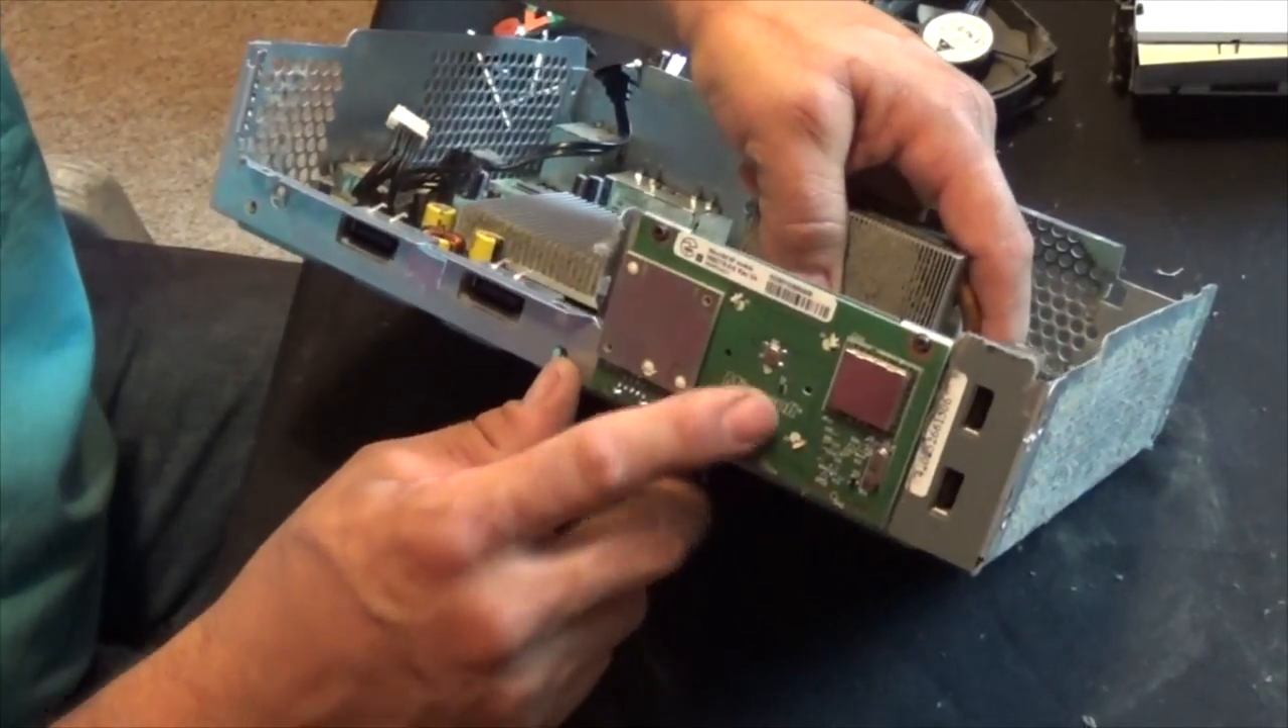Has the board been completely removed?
No.